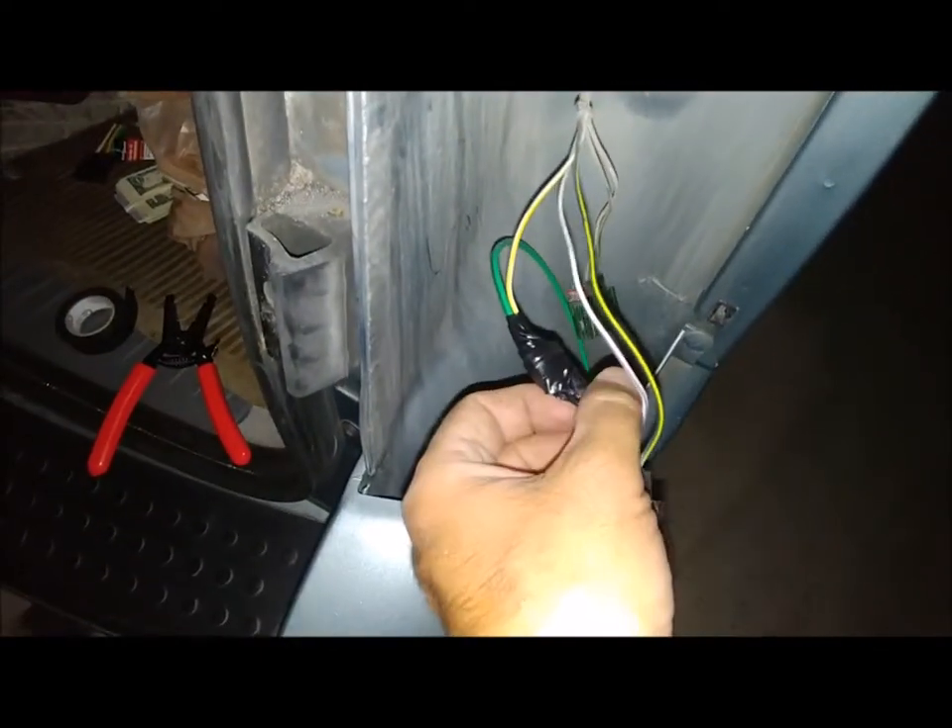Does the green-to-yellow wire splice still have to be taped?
No.